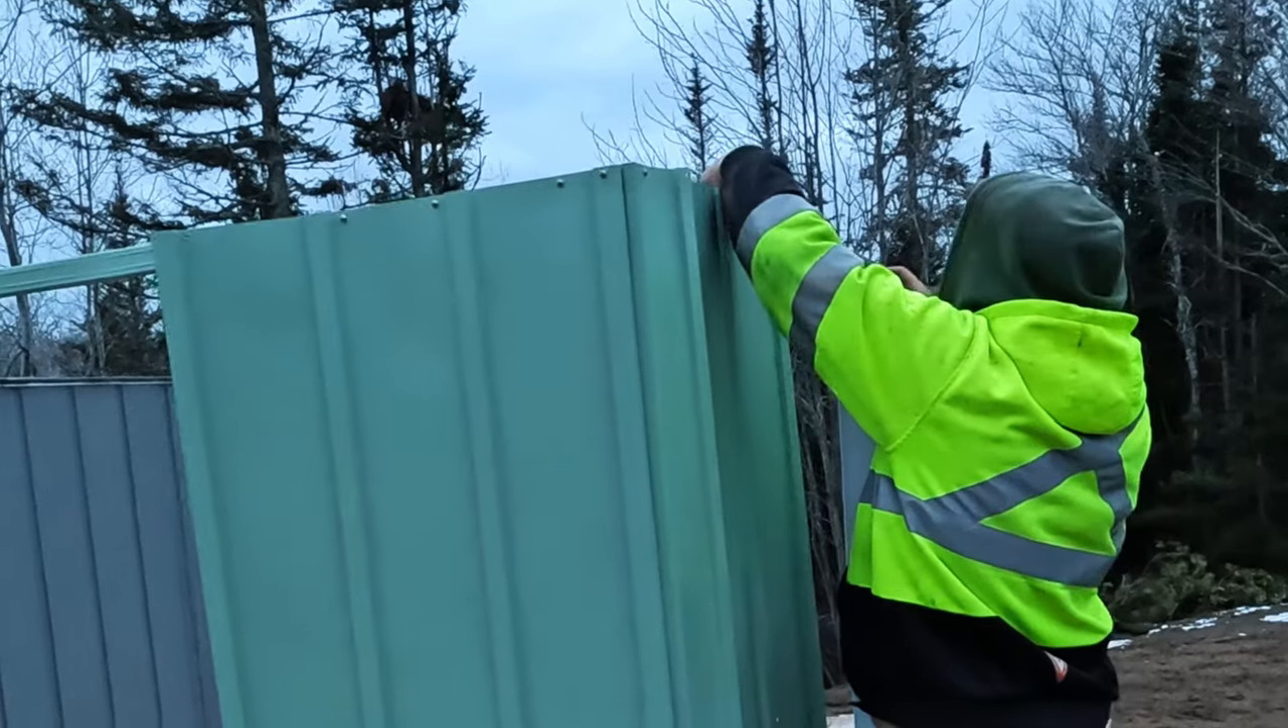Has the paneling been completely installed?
No.